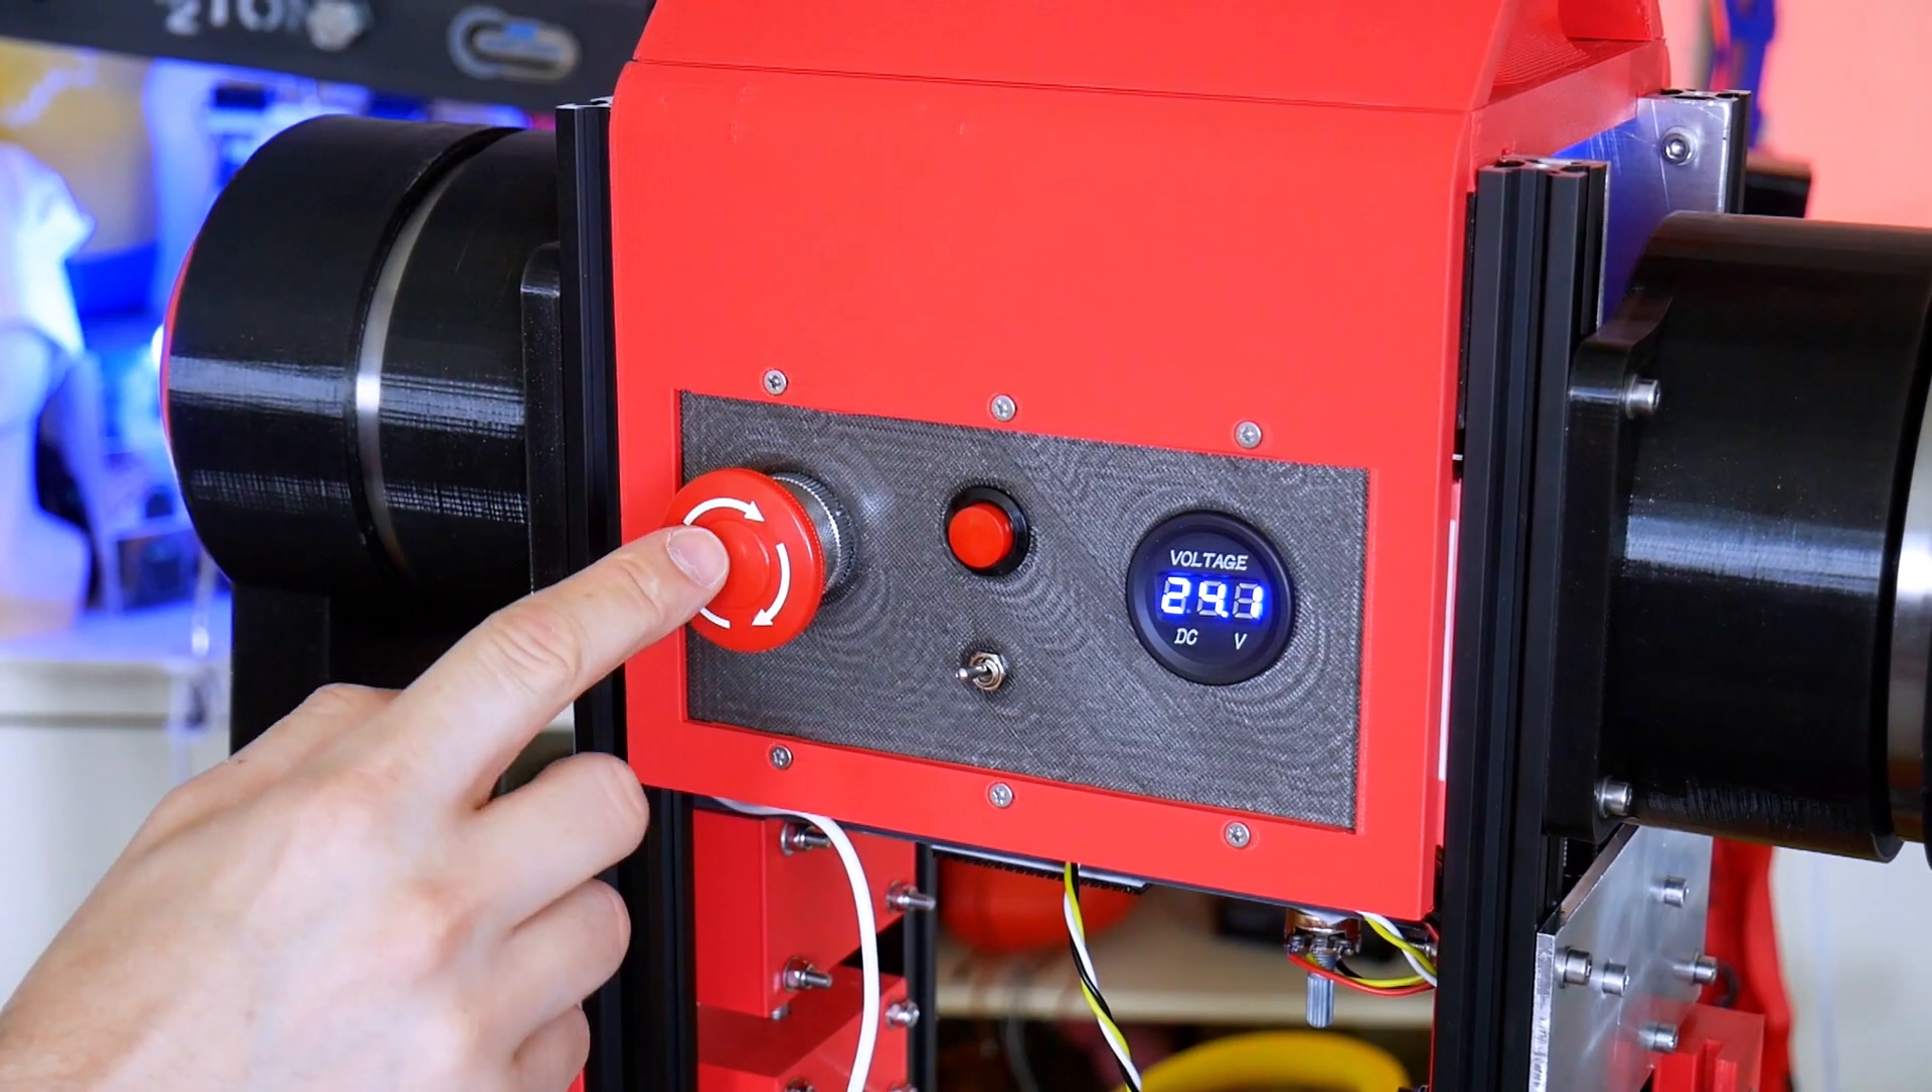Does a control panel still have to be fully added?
No.